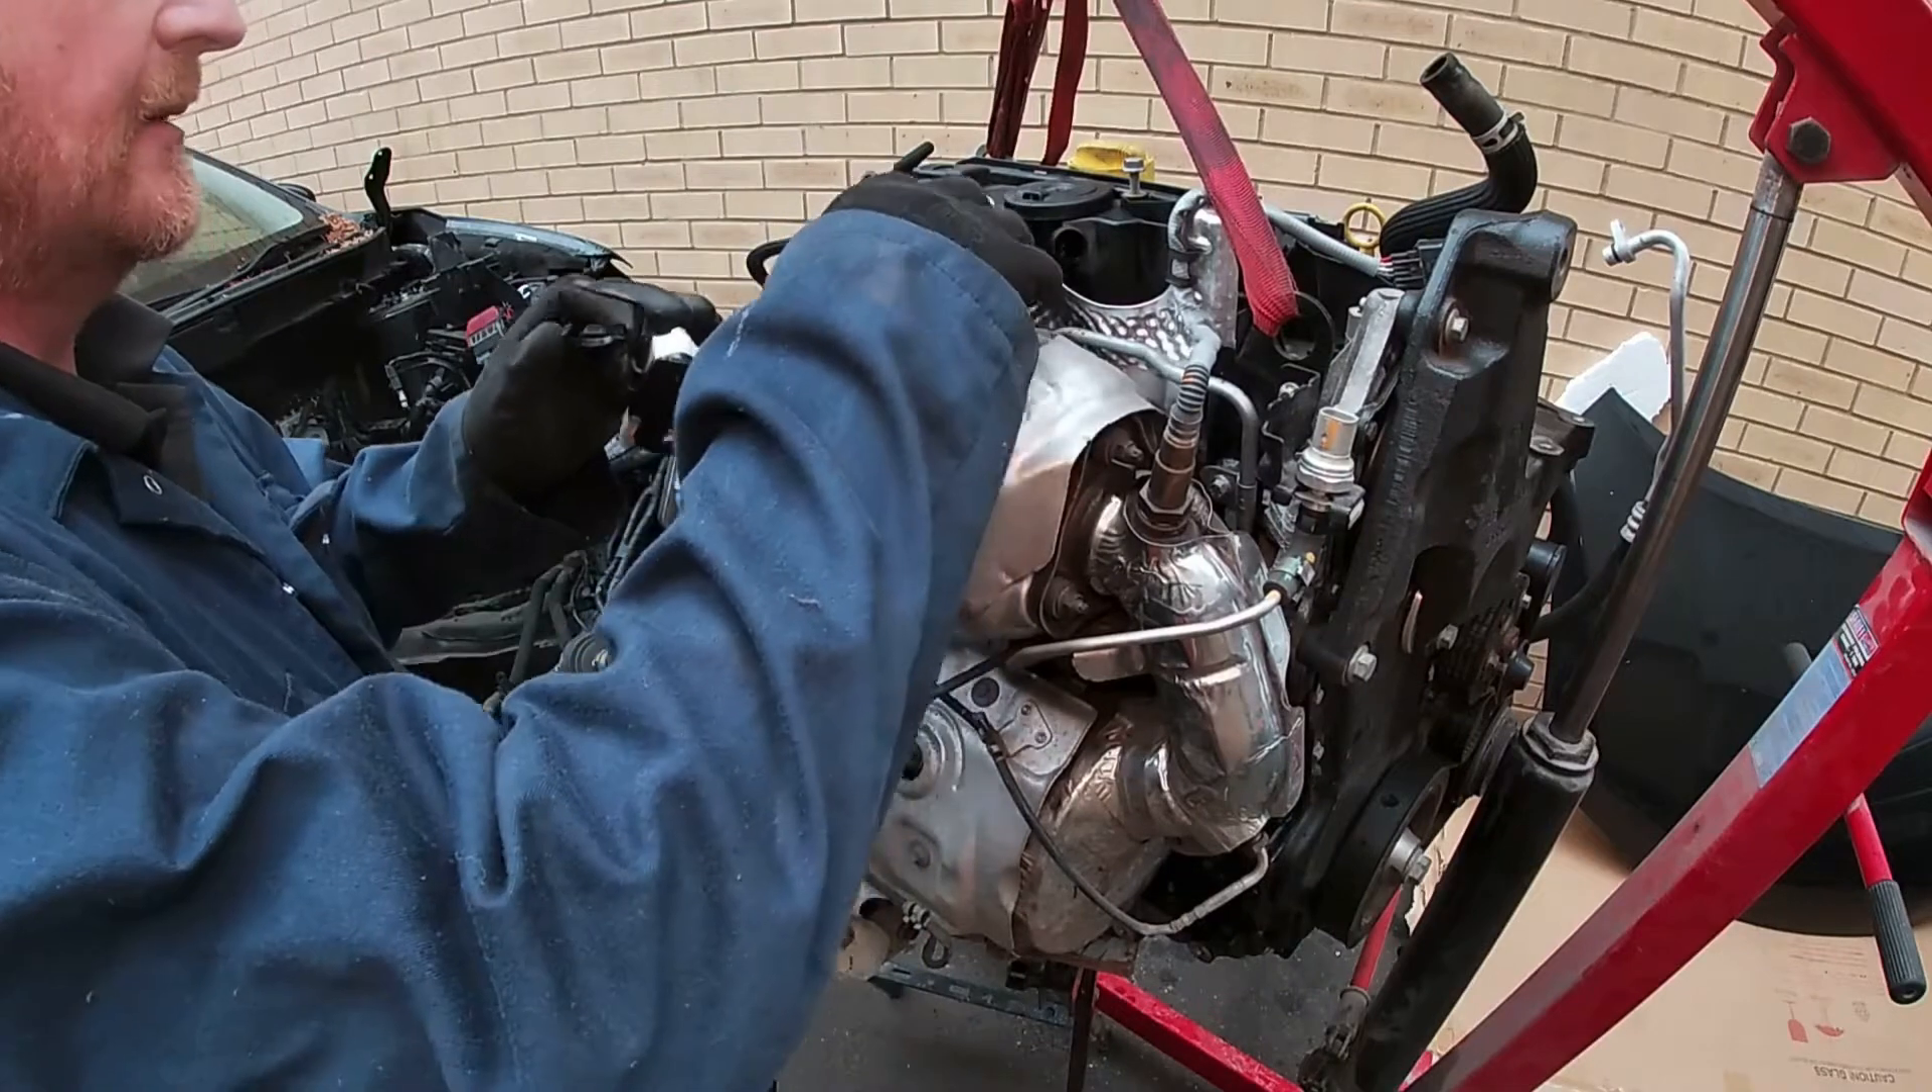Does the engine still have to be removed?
No.